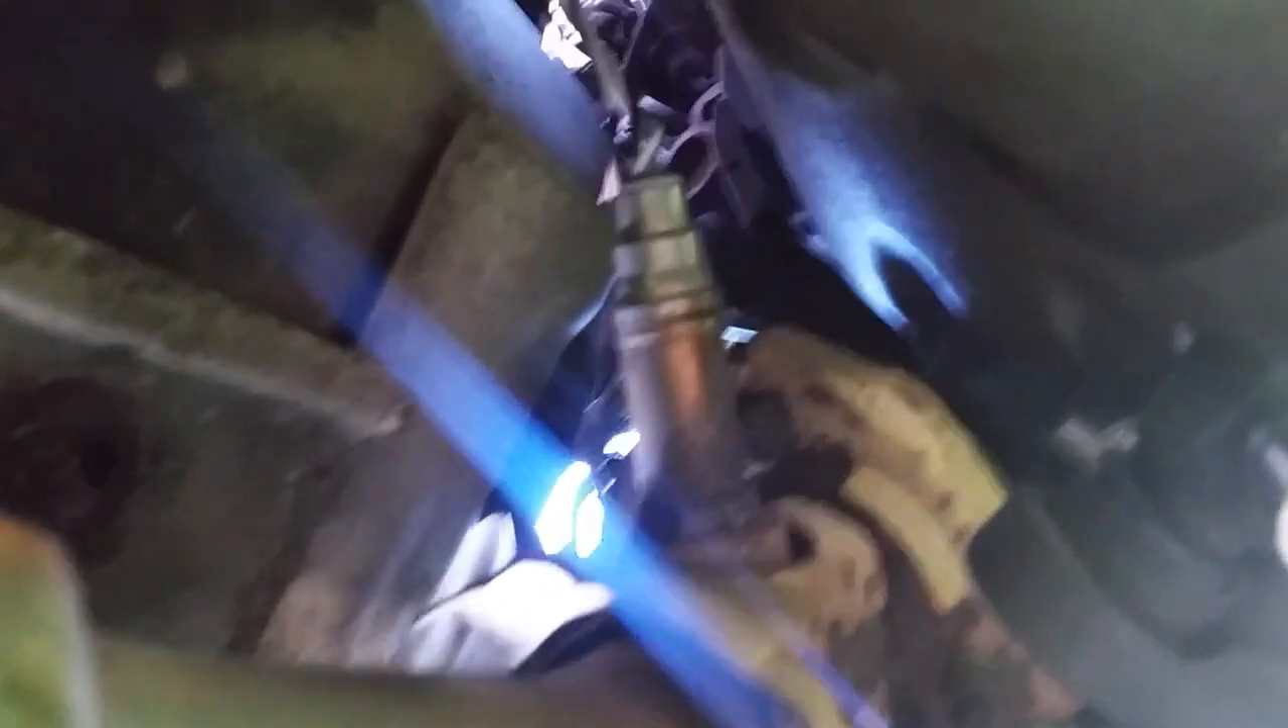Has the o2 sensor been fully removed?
No.